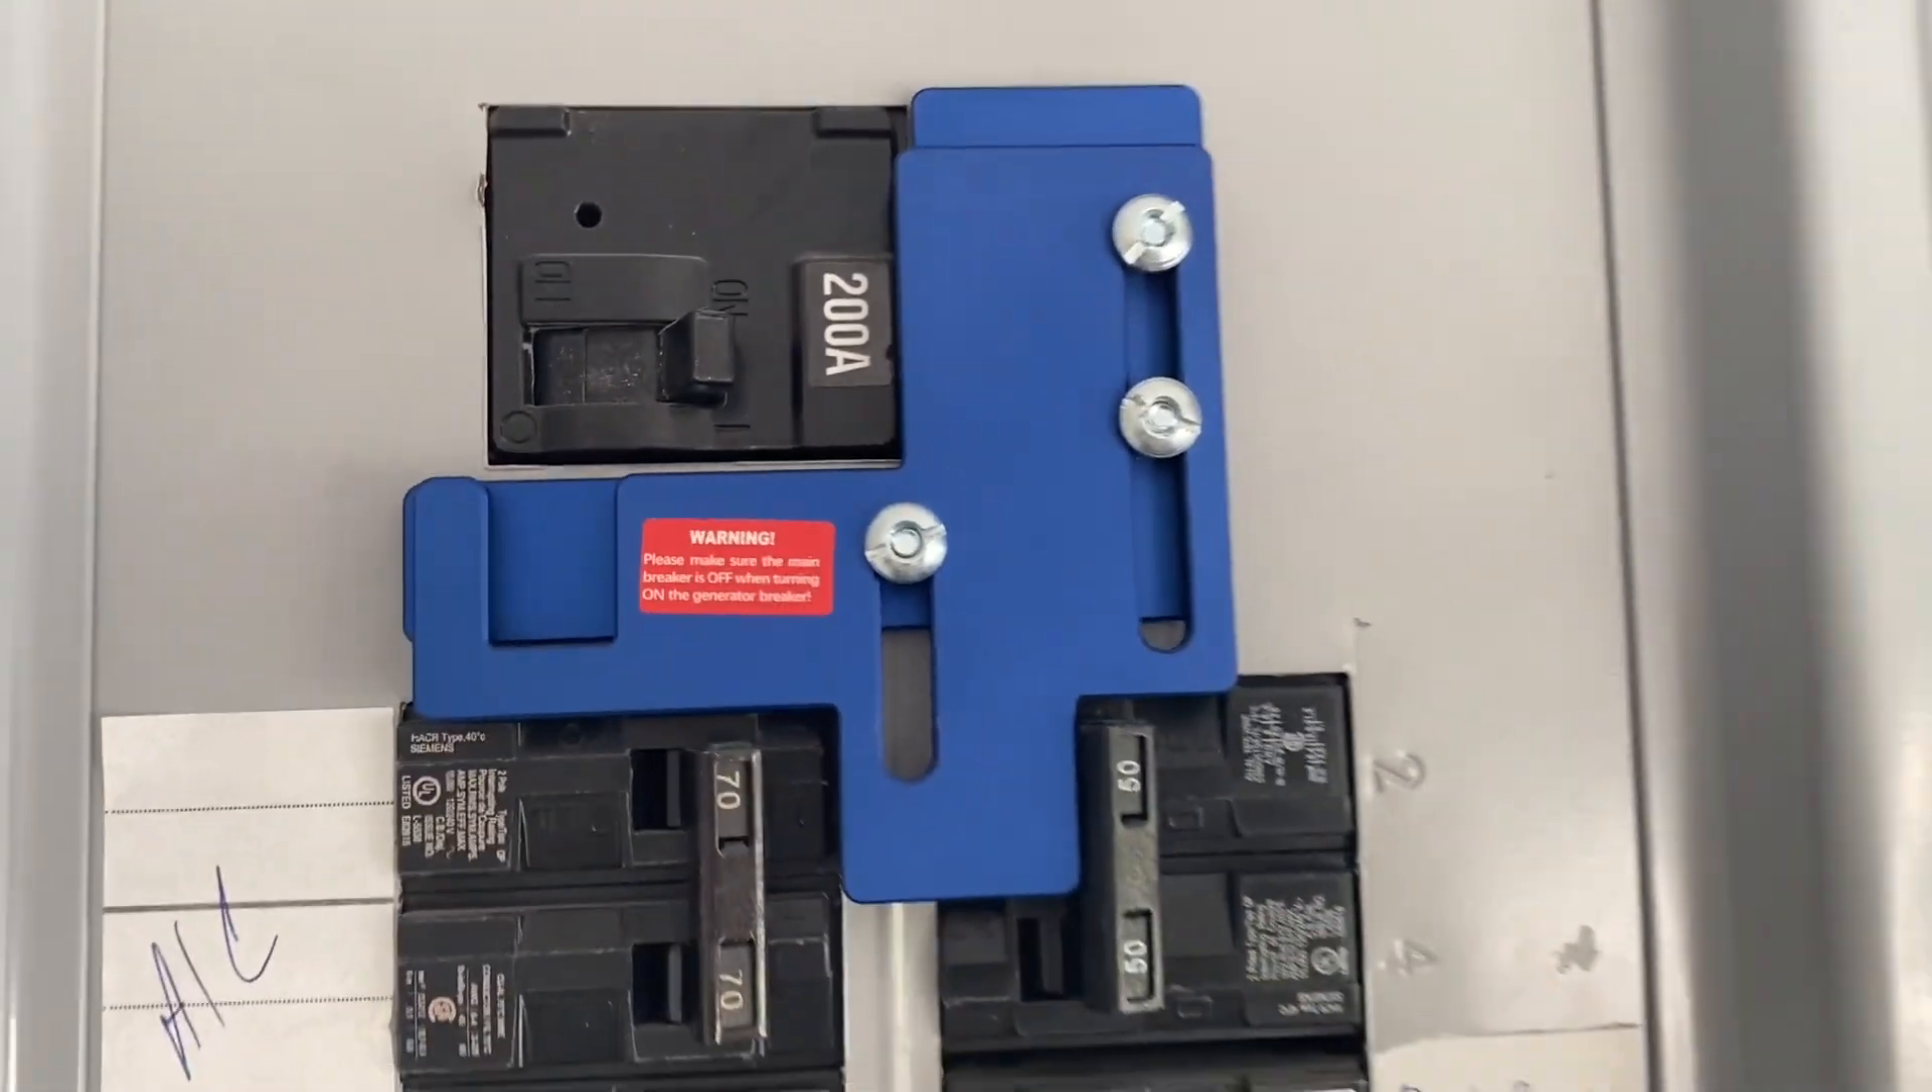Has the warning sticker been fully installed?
Yes.